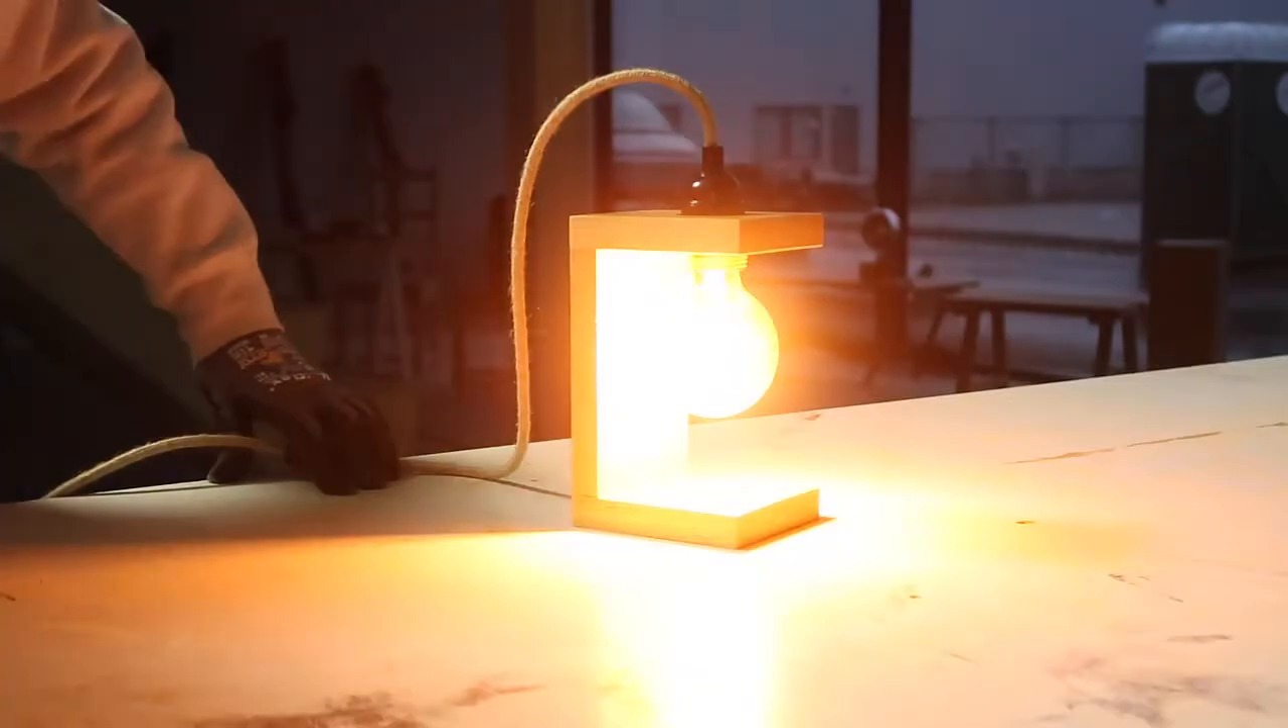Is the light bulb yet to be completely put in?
No.